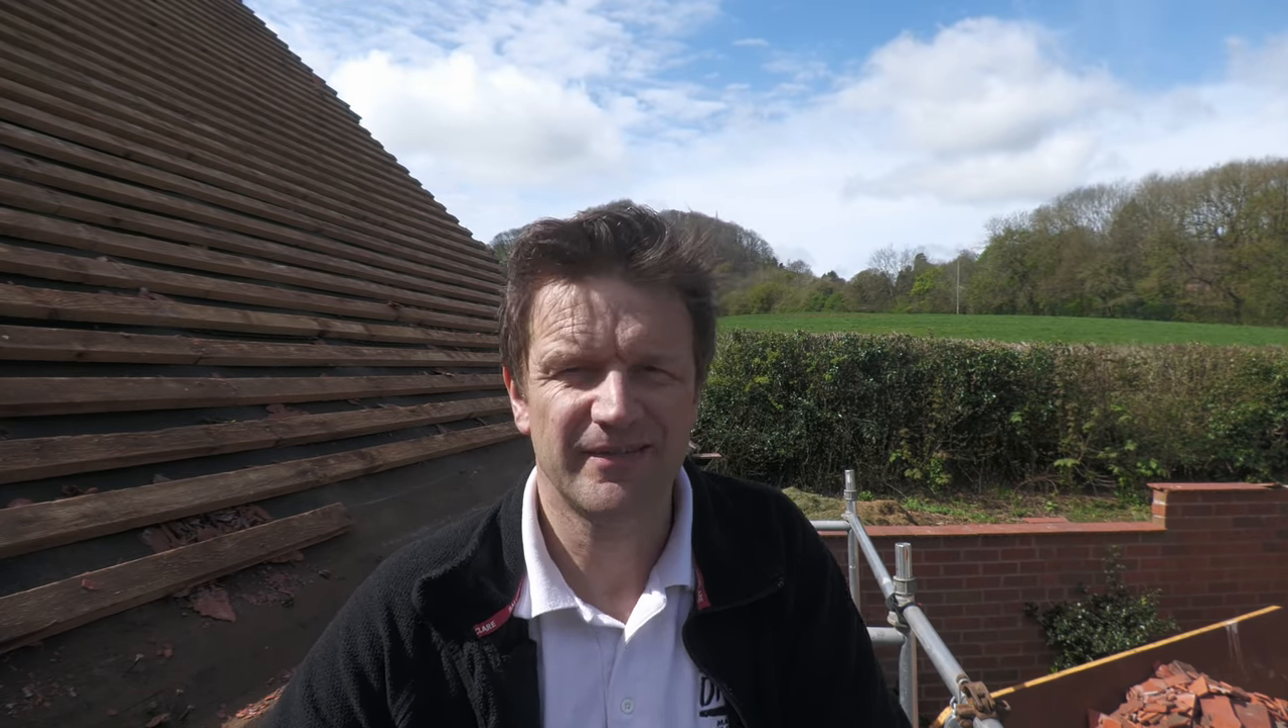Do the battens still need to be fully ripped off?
Yes.